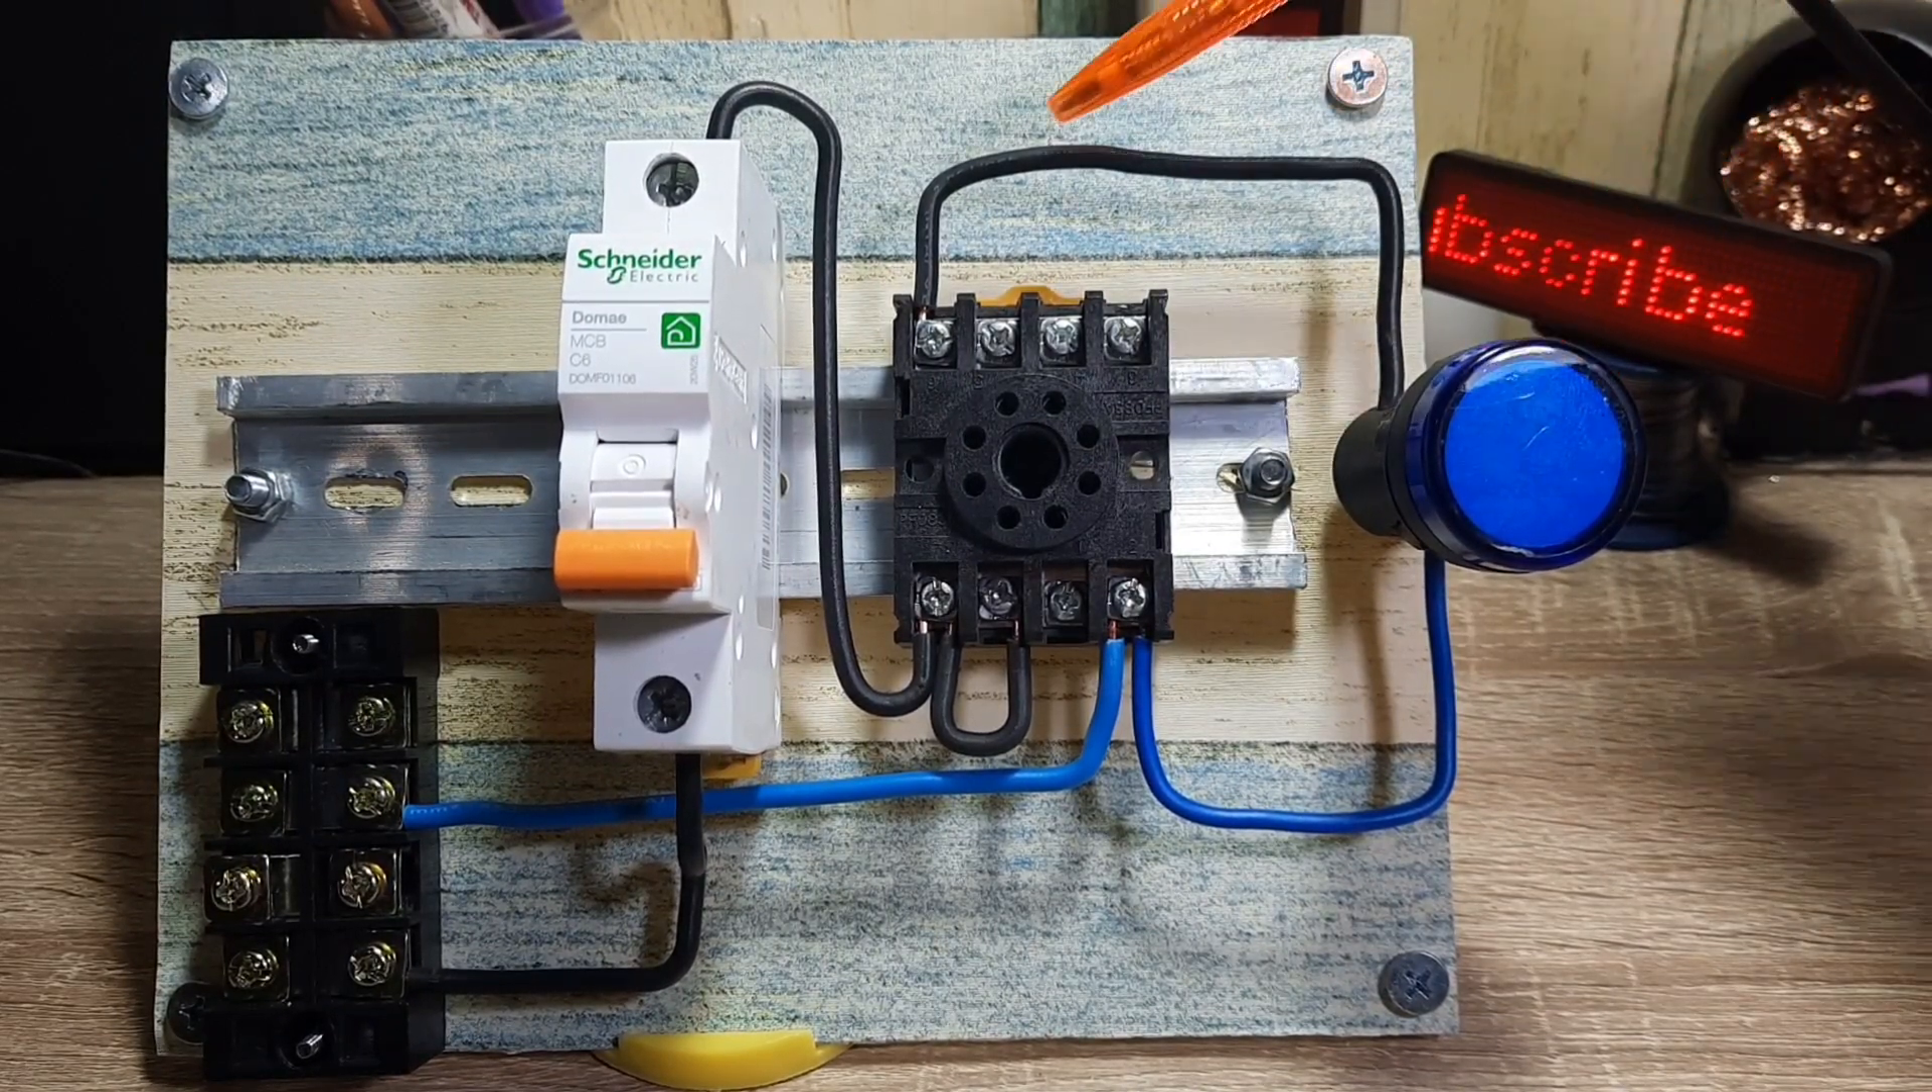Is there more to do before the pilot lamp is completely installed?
No.